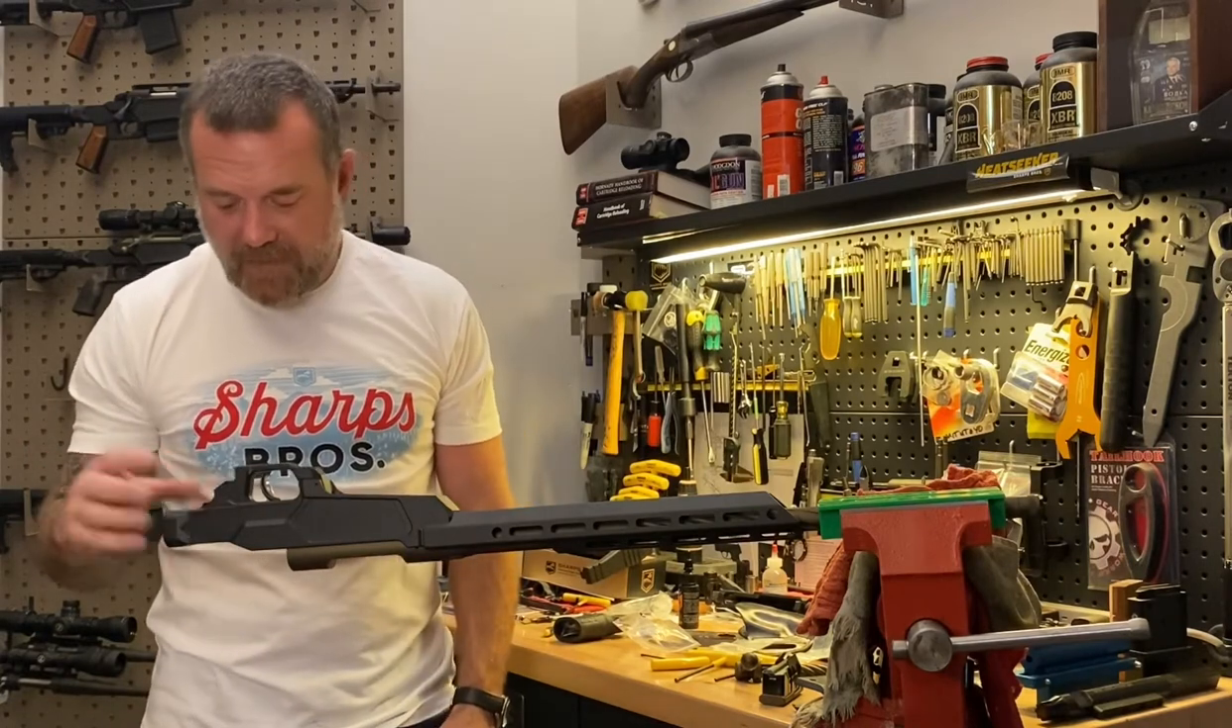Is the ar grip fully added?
No.